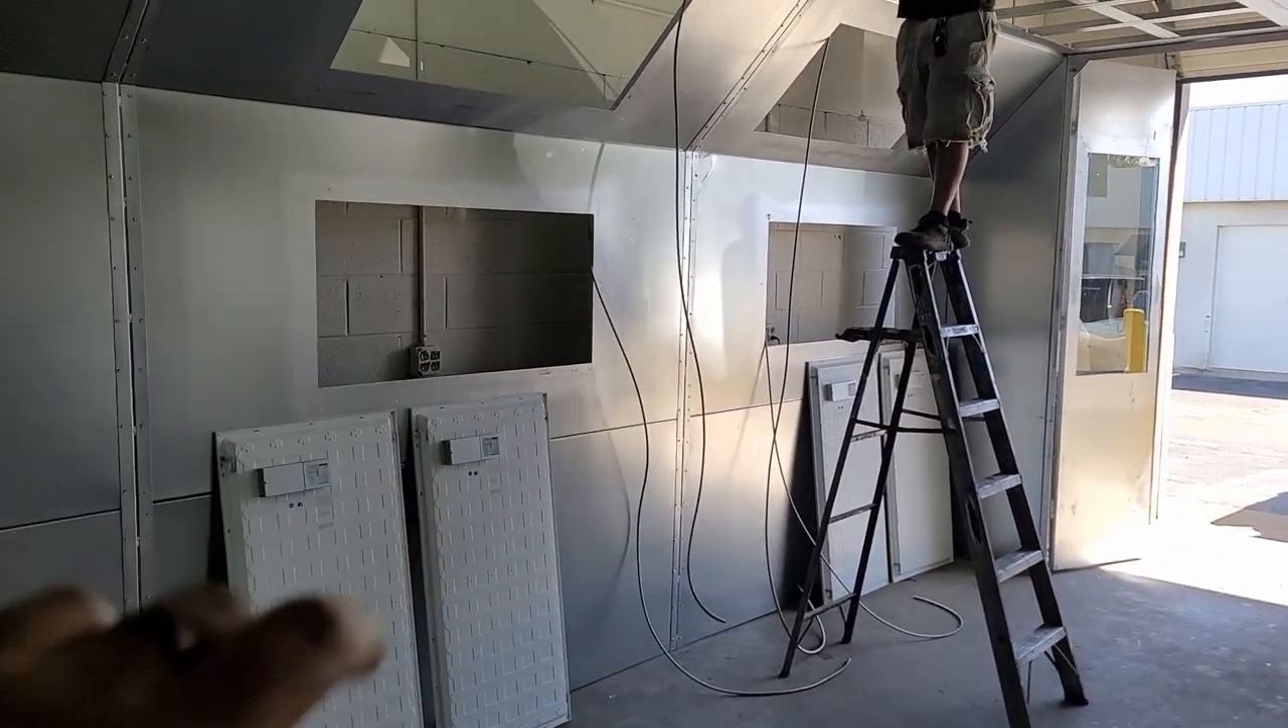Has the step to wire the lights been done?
No.